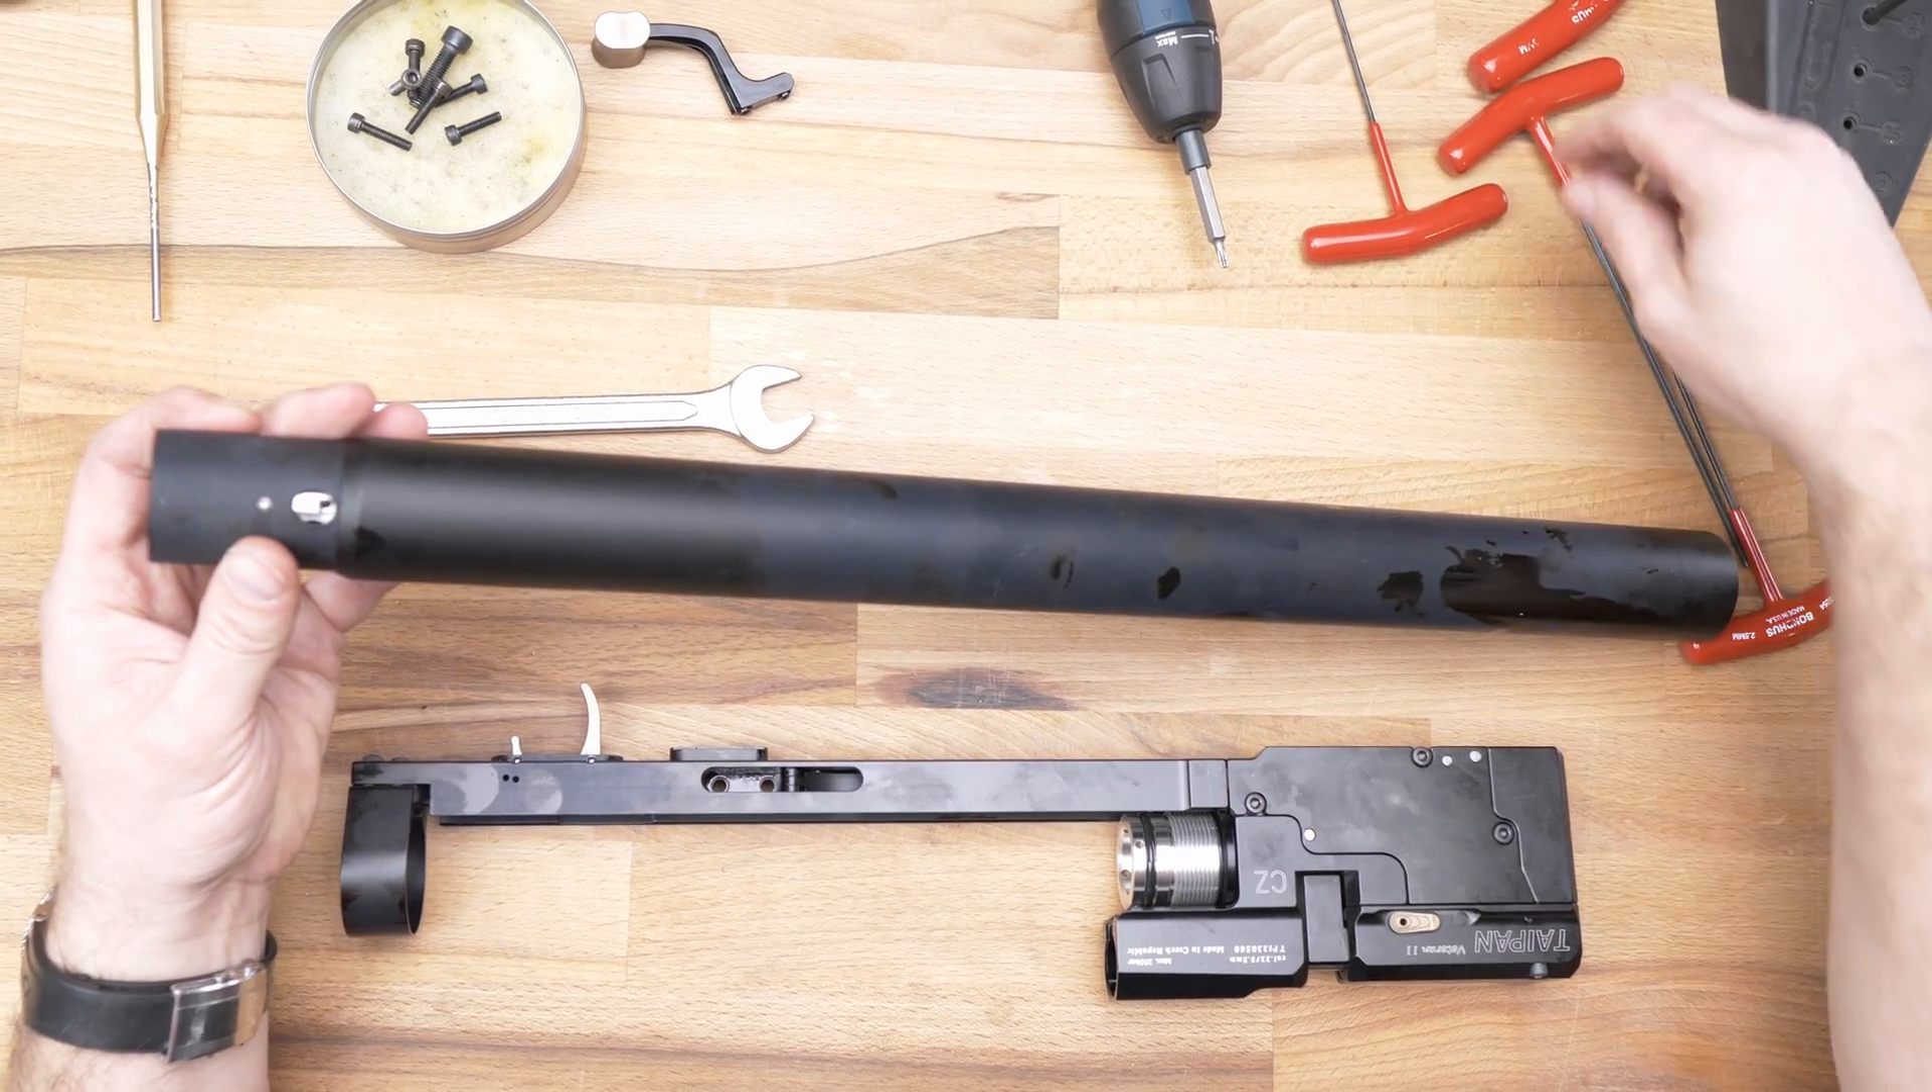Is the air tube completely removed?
Yes.